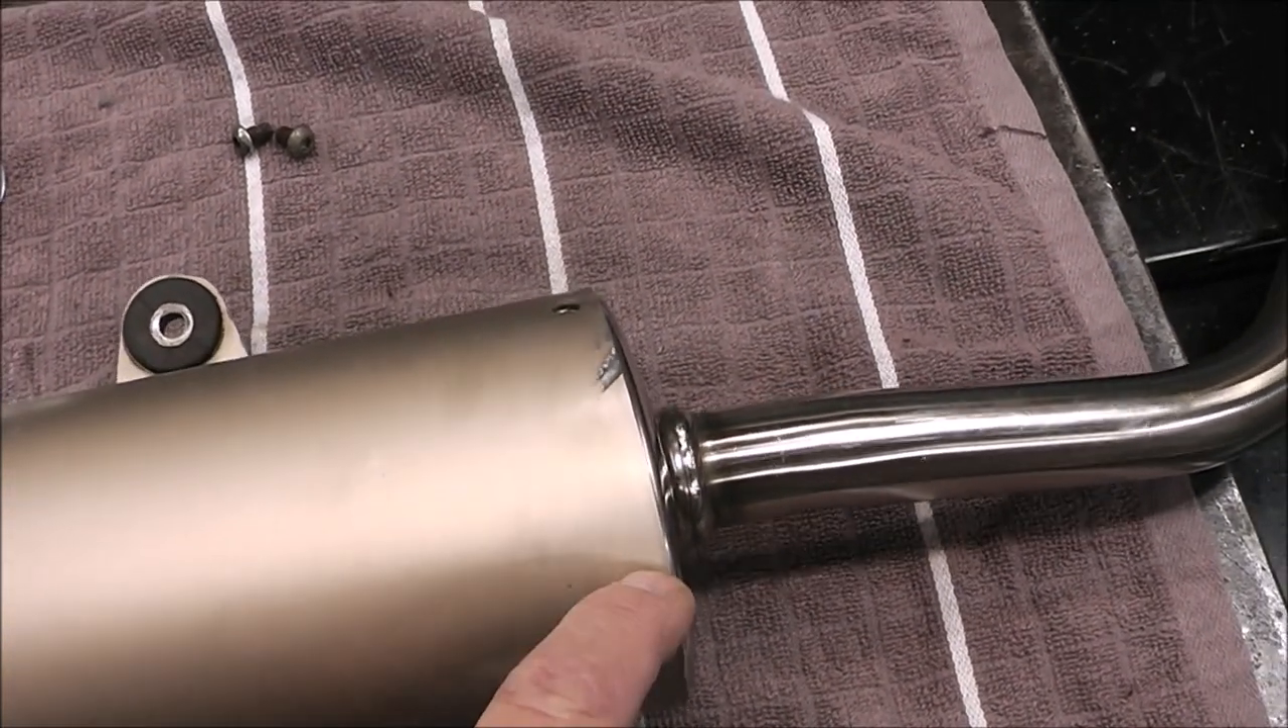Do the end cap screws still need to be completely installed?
Yes.